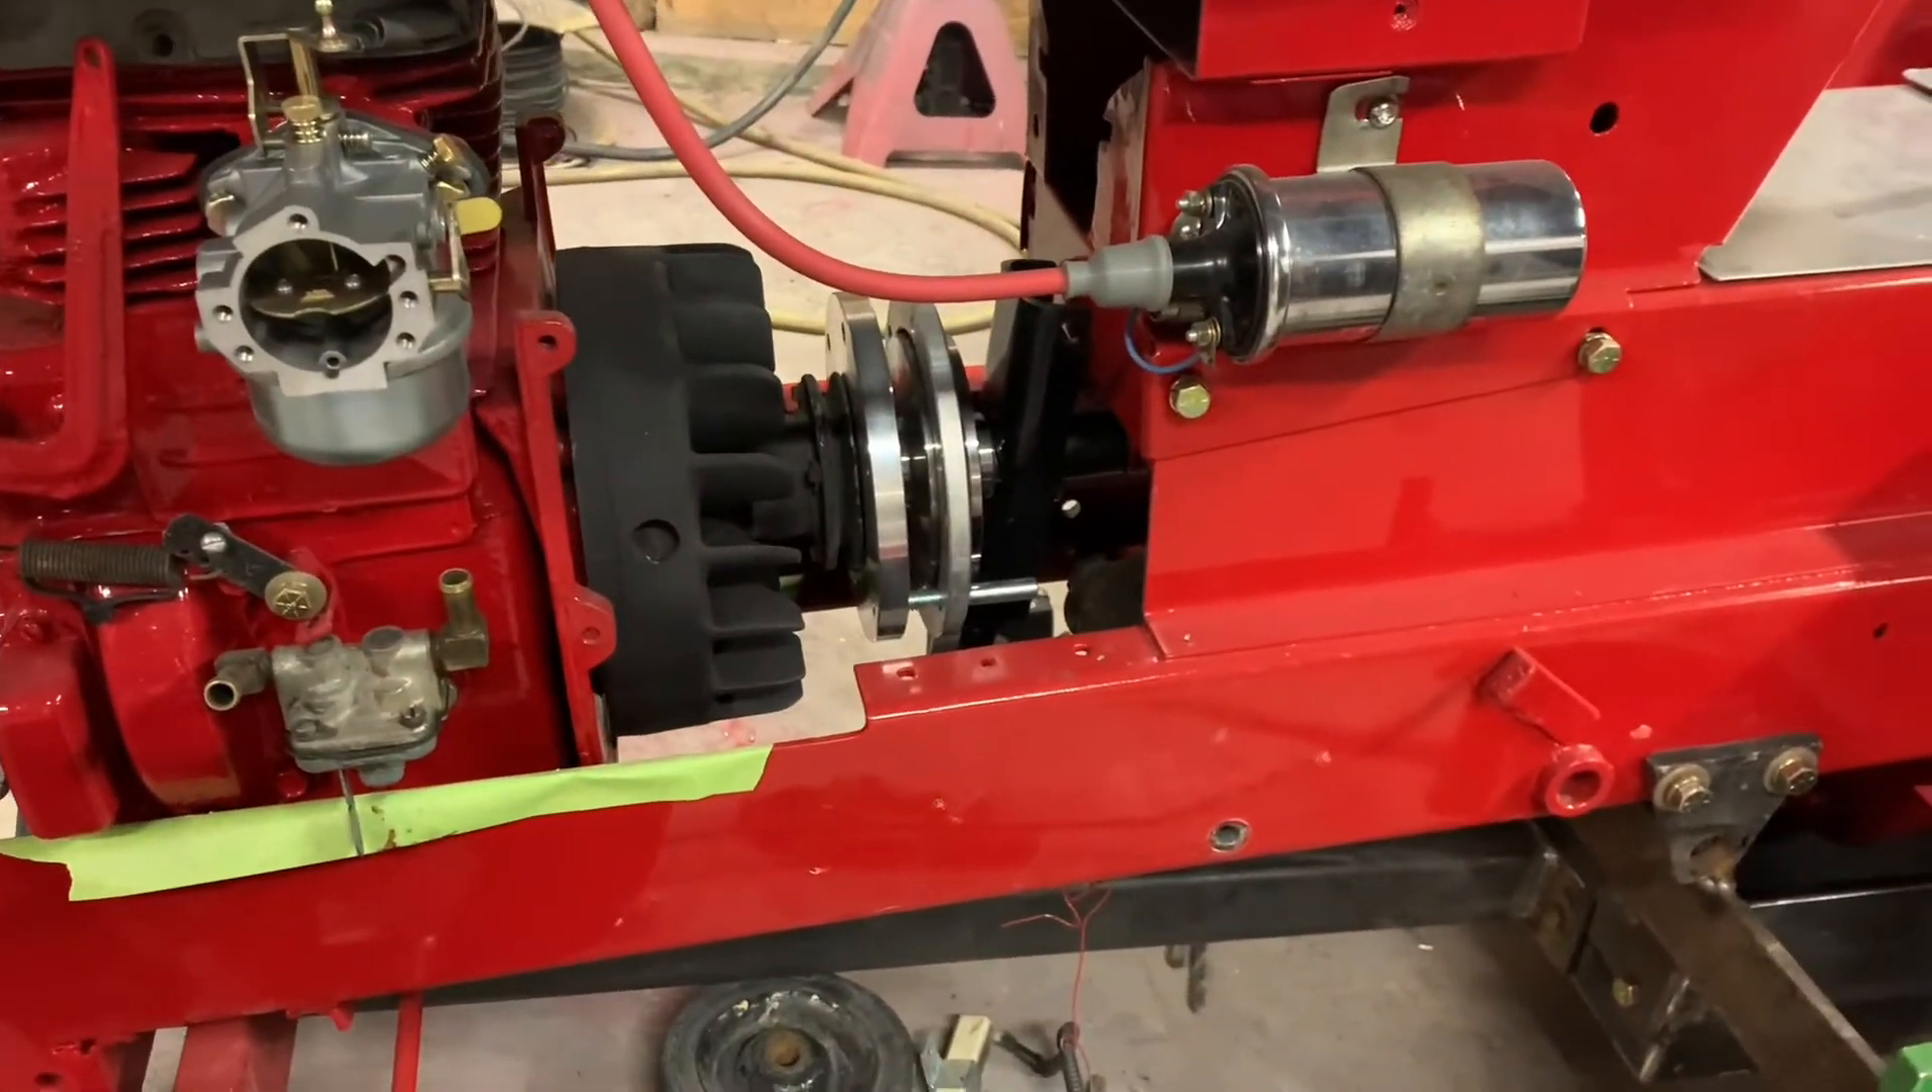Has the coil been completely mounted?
Yes.